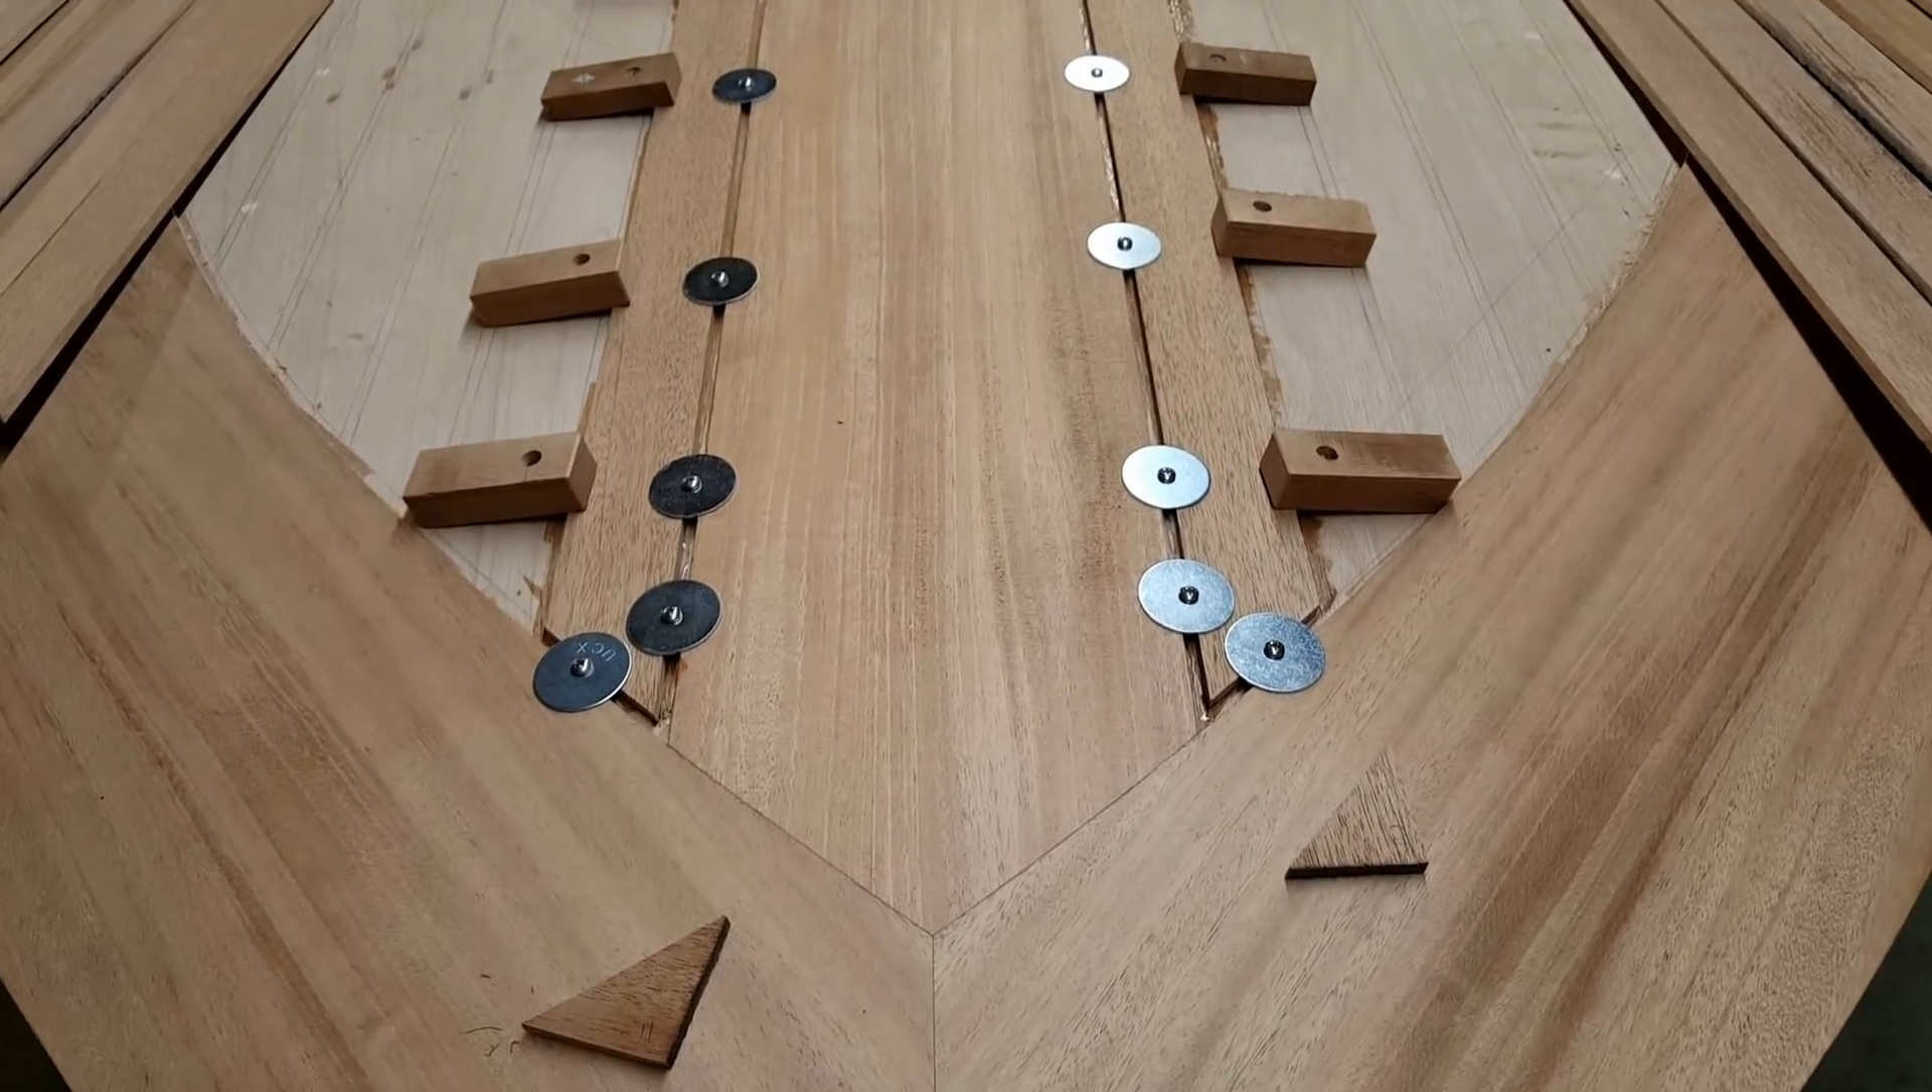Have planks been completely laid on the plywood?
No.